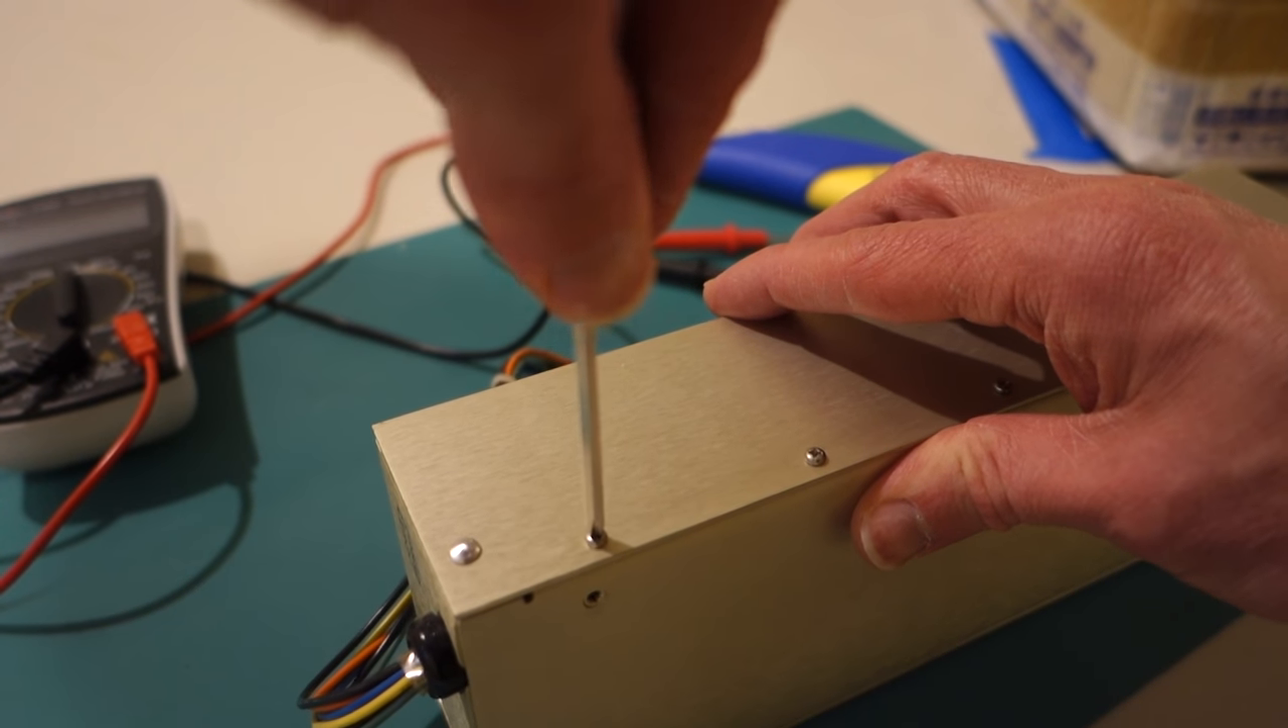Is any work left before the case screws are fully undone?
Yes.